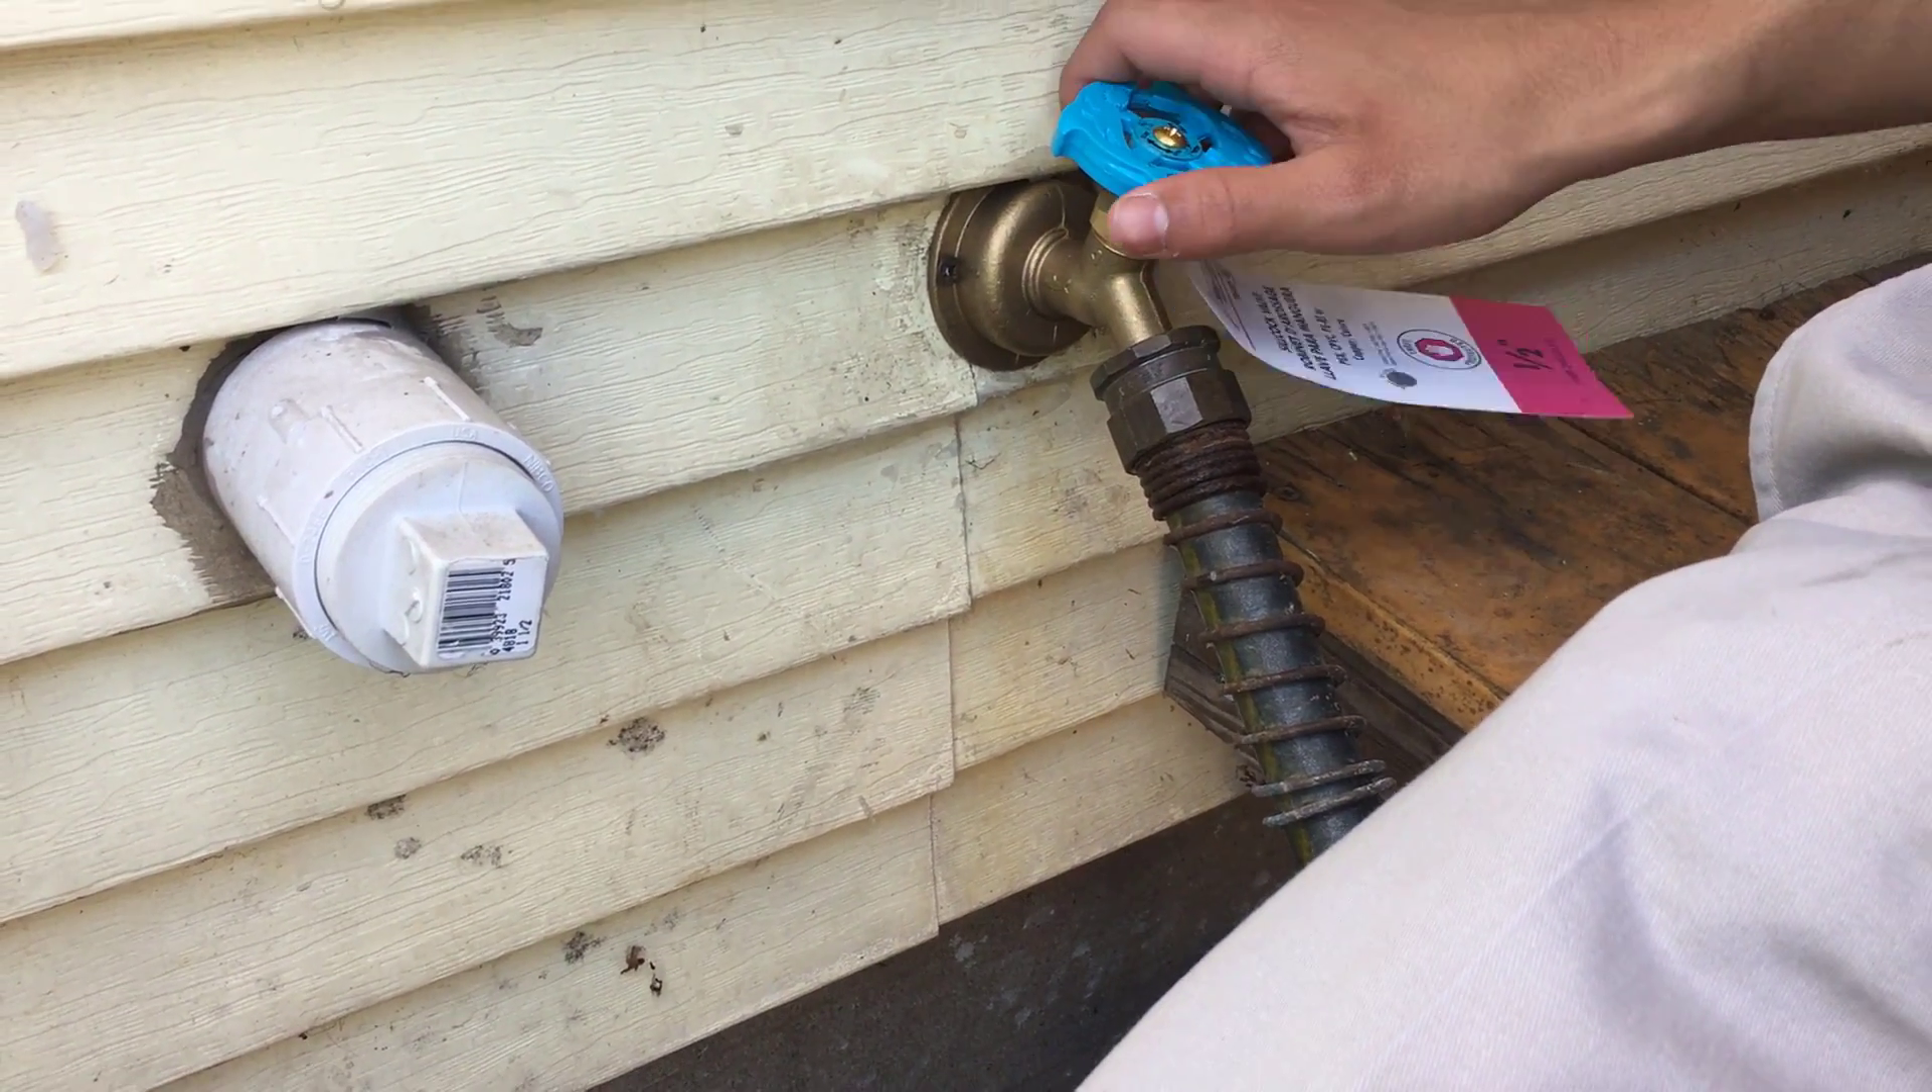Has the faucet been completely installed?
Yes.